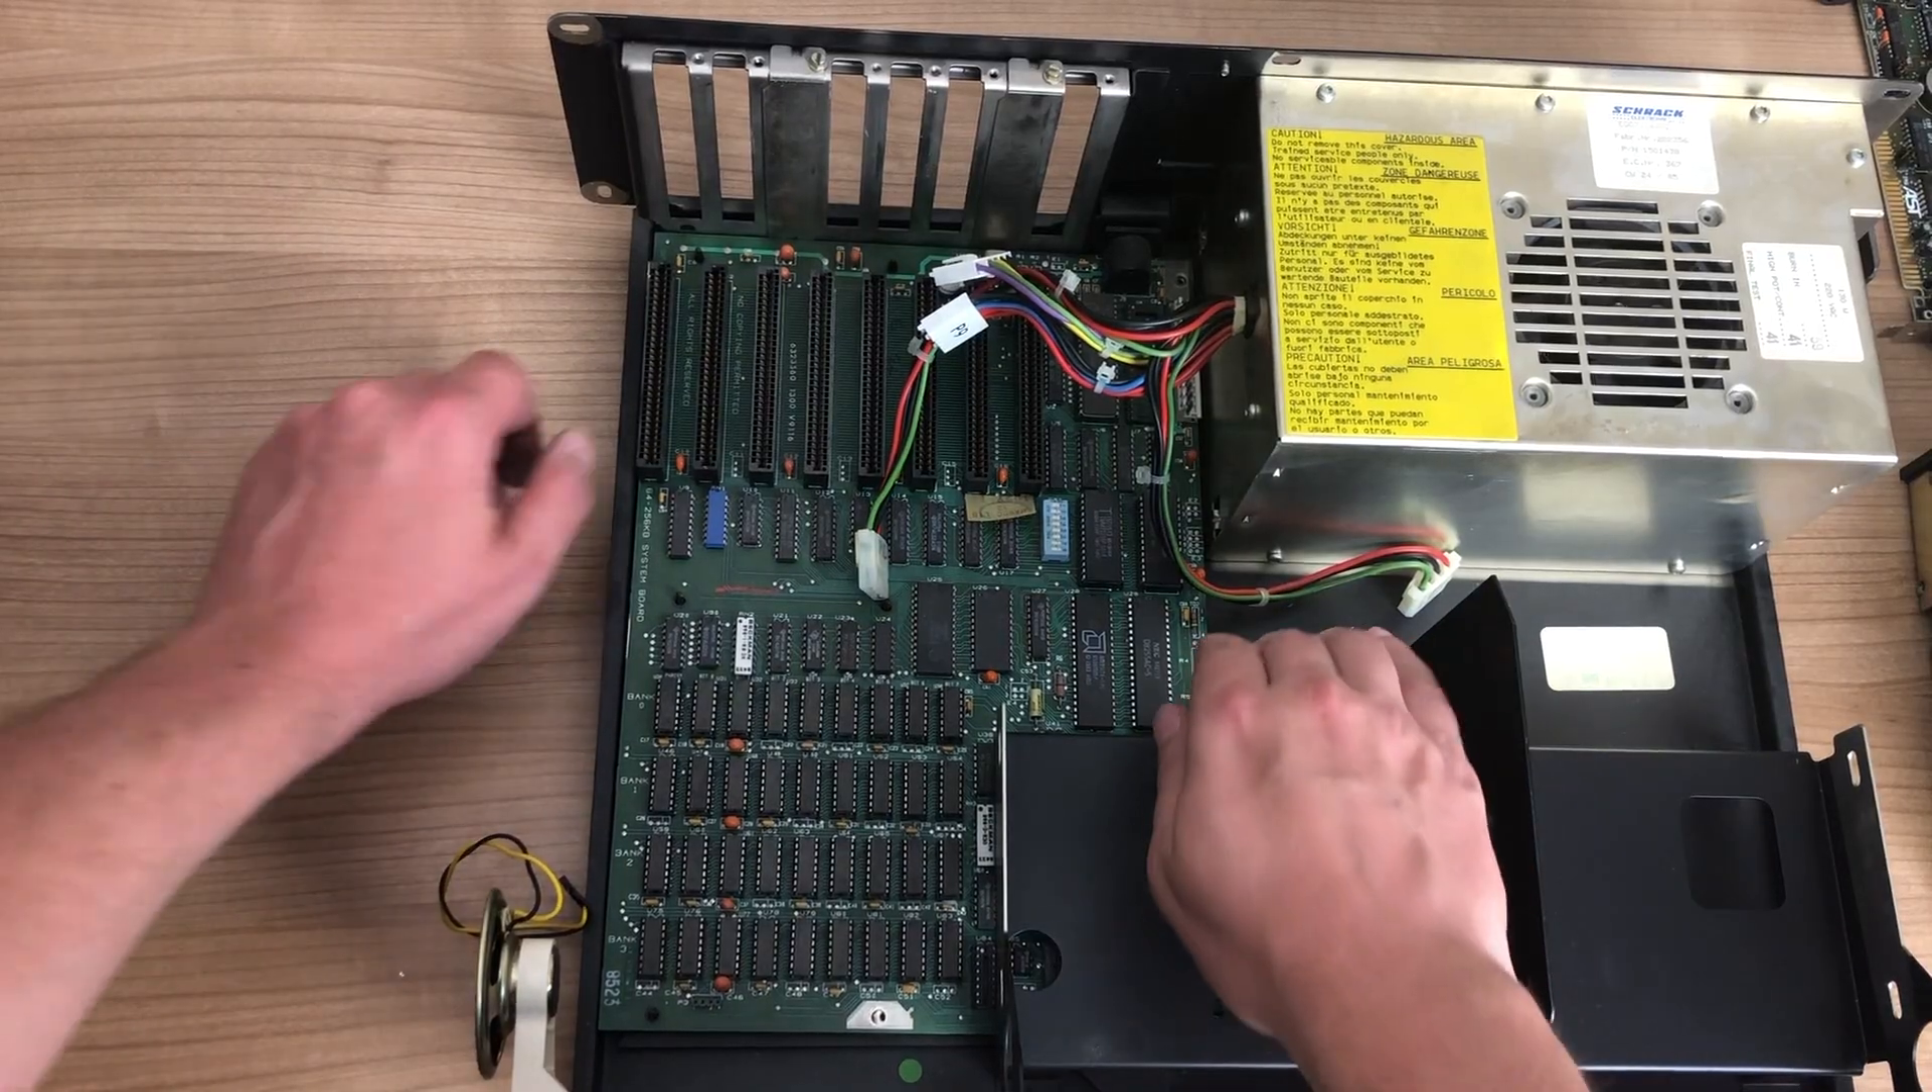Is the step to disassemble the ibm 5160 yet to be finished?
Yes.